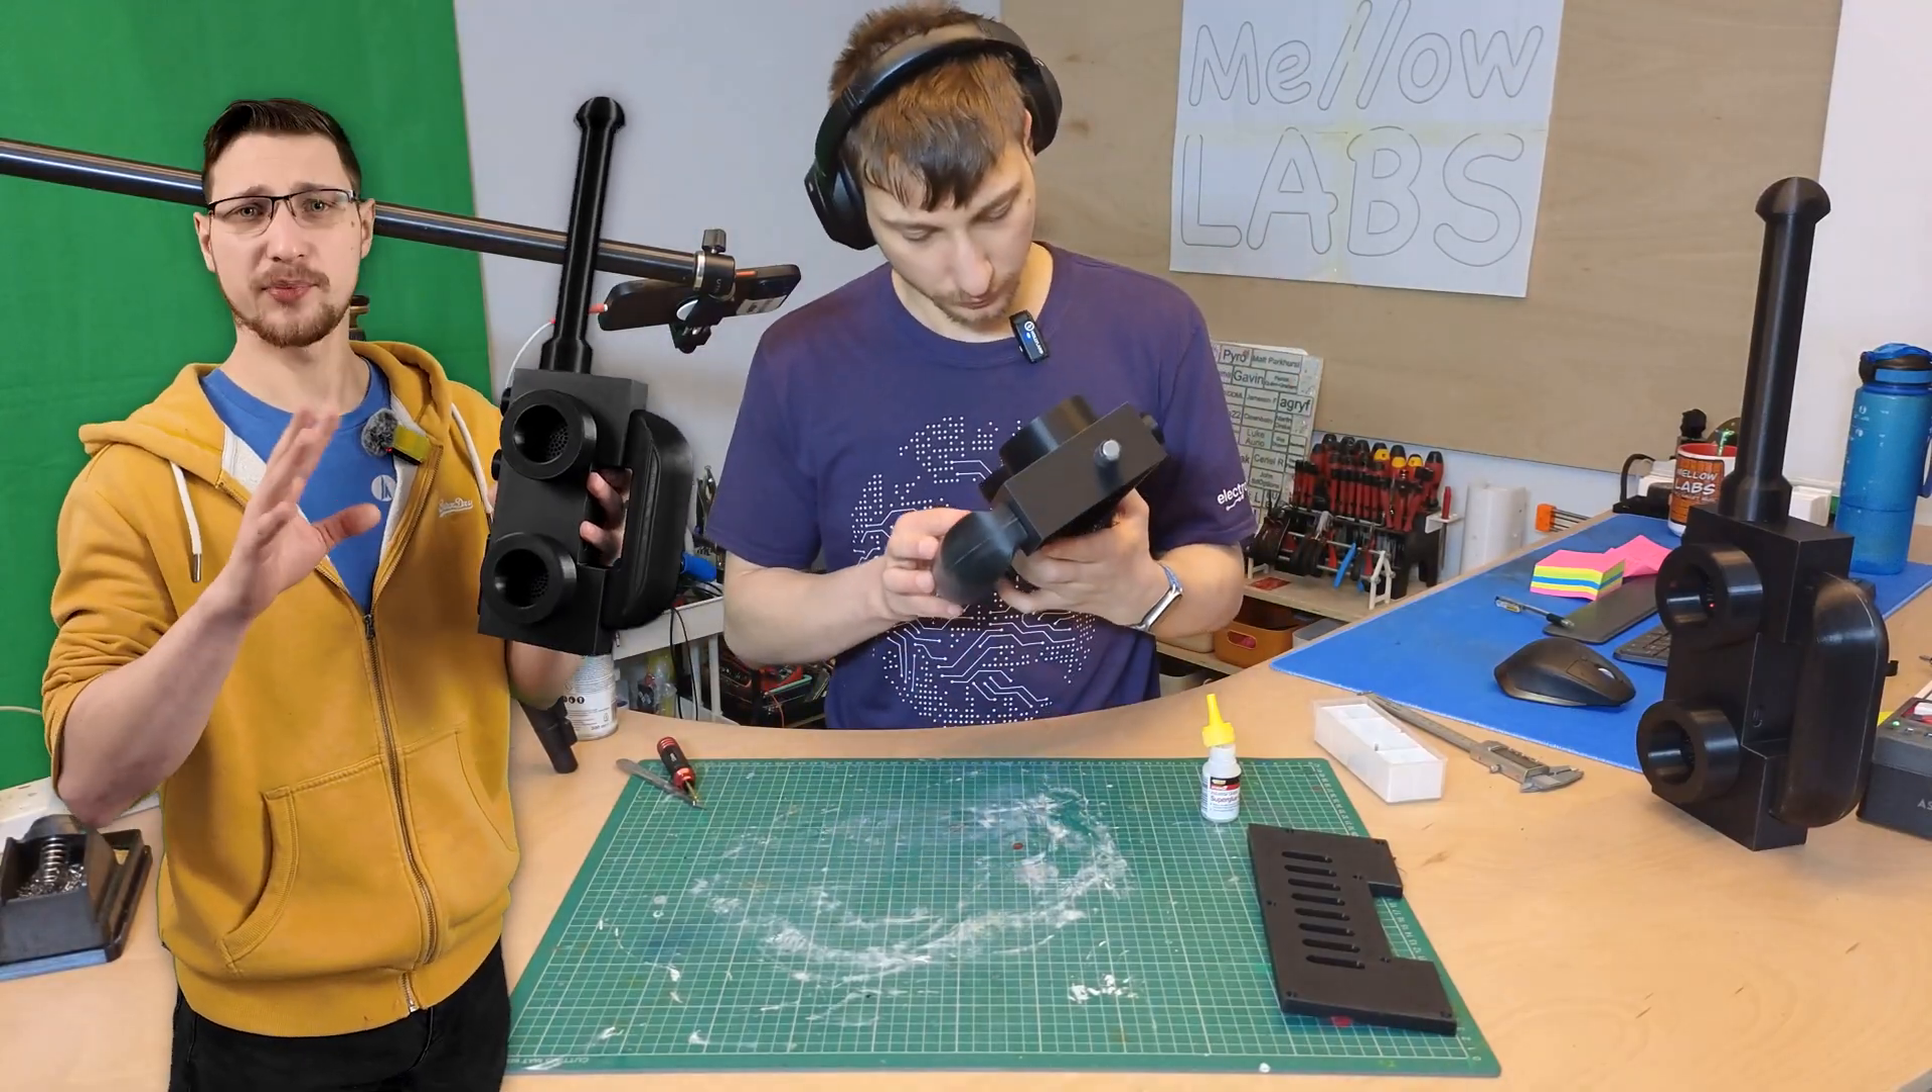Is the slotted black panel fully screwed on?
No.